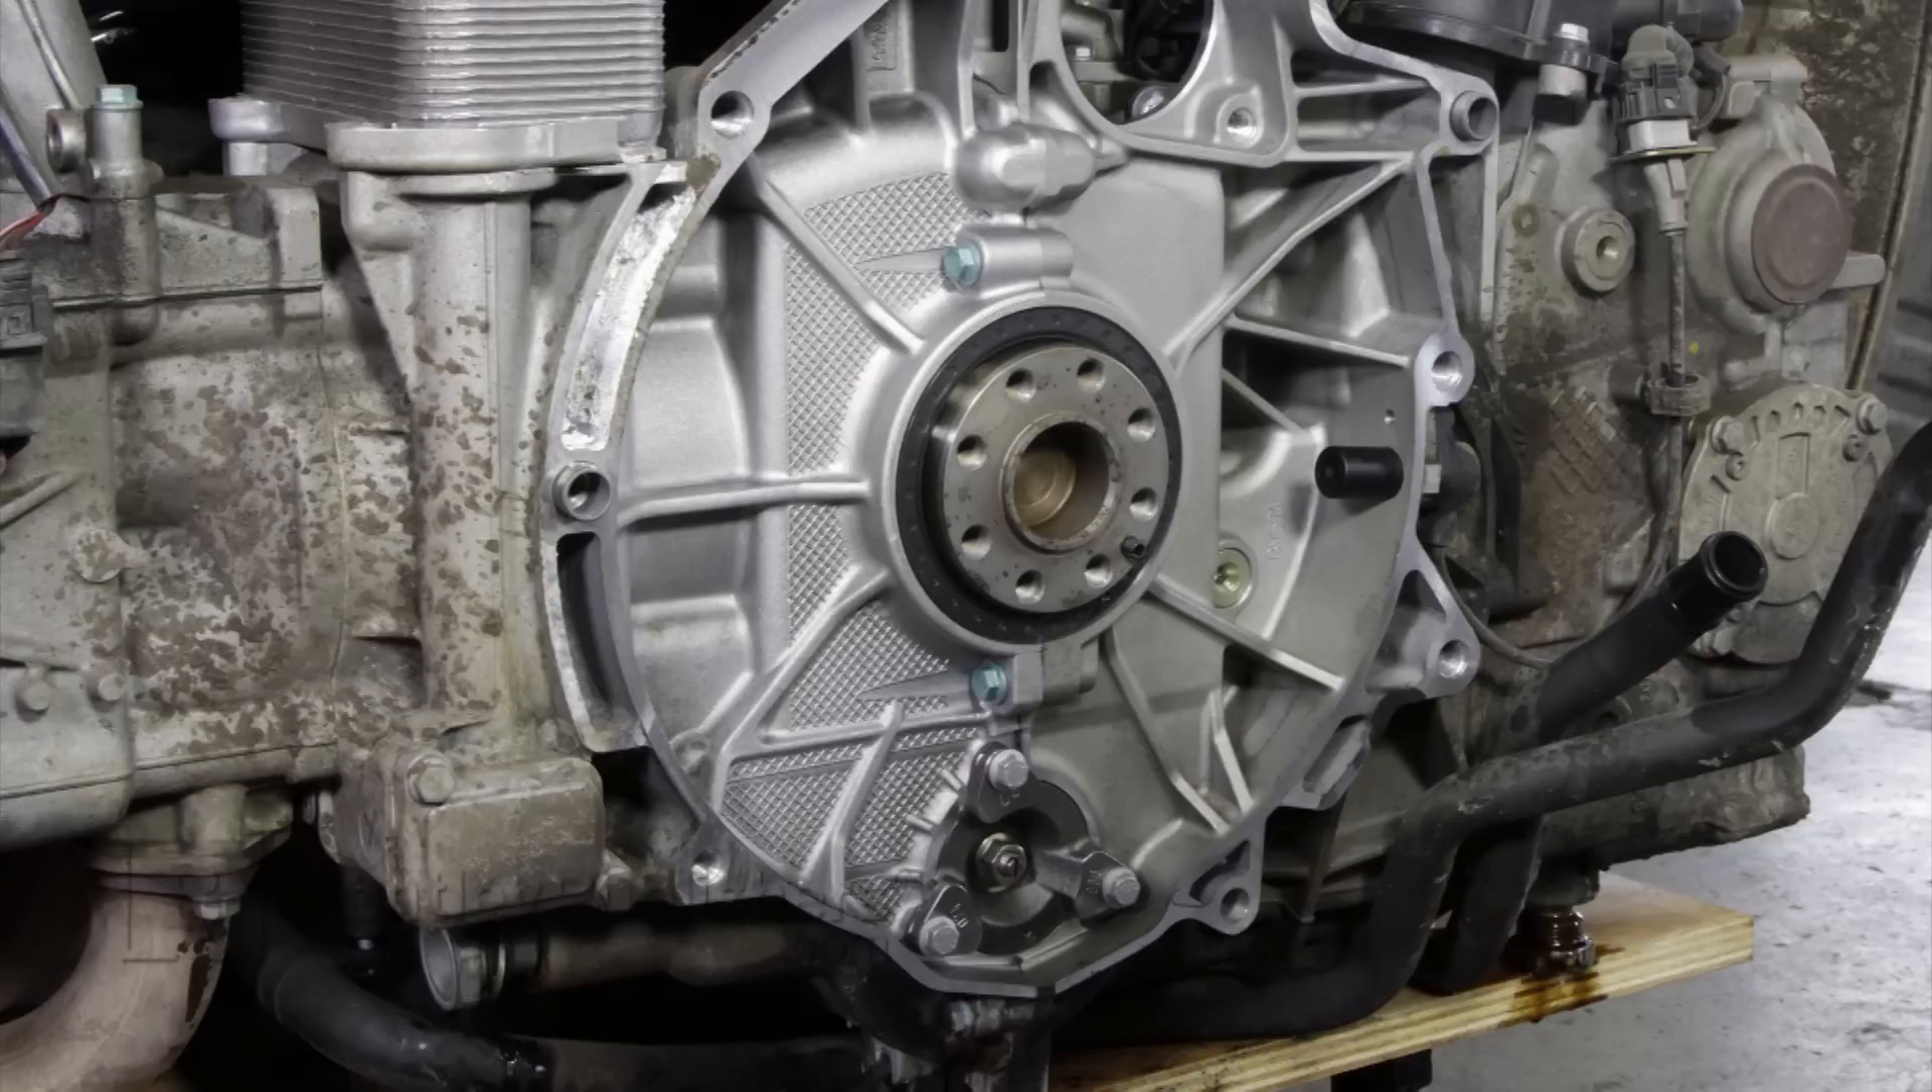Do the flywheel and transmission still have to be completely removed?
No.